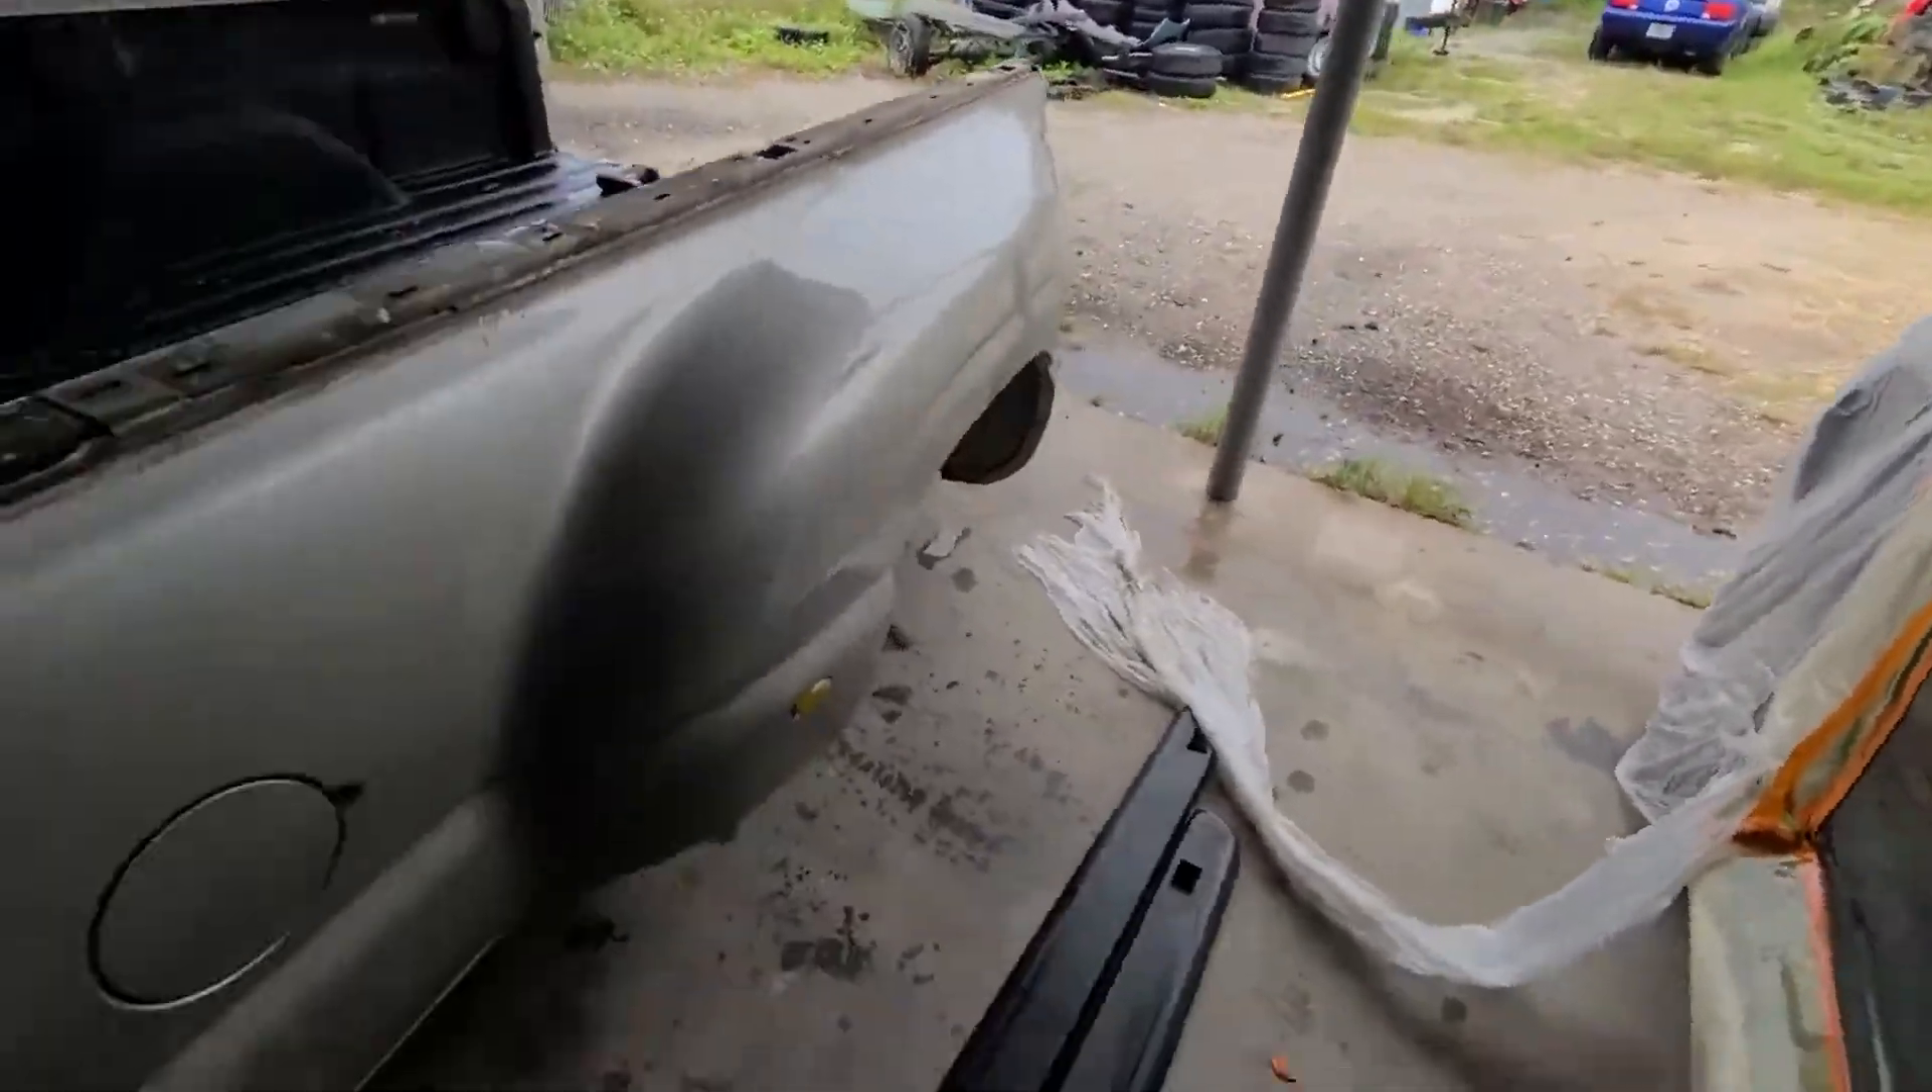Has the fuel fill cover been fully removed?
No.